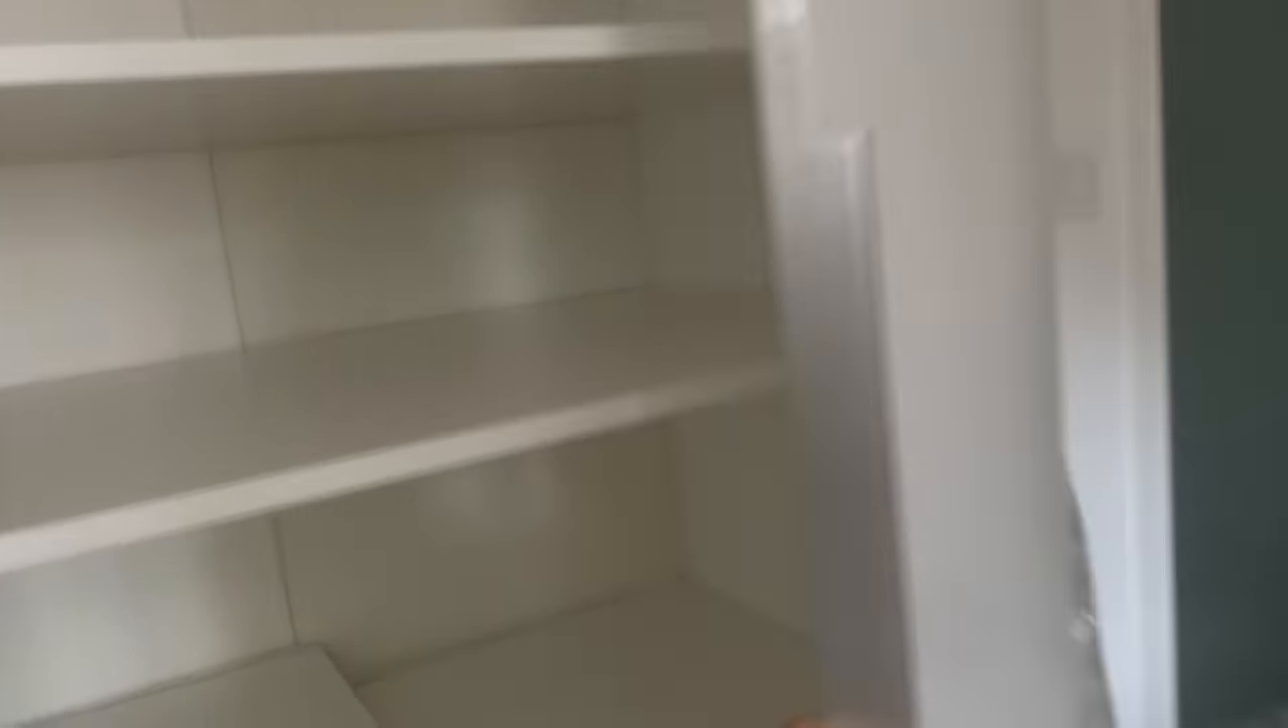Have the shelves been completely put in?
Yes.